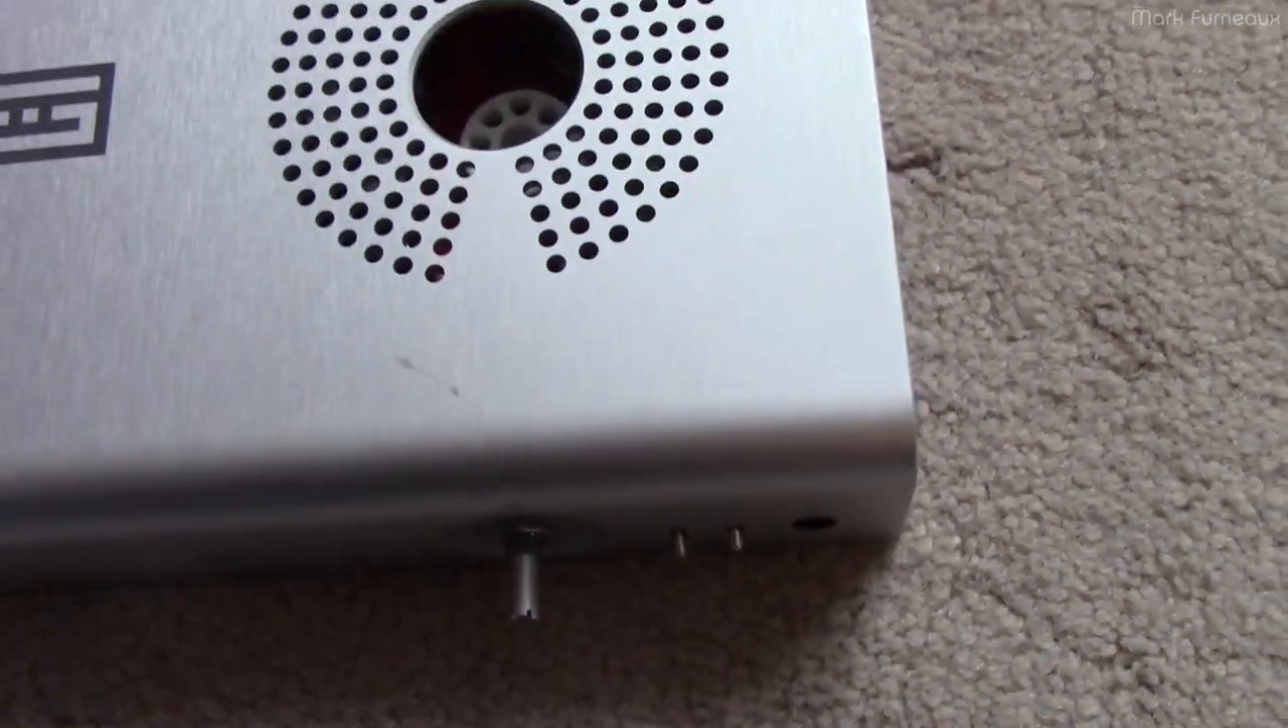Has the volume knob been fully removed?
Yes.